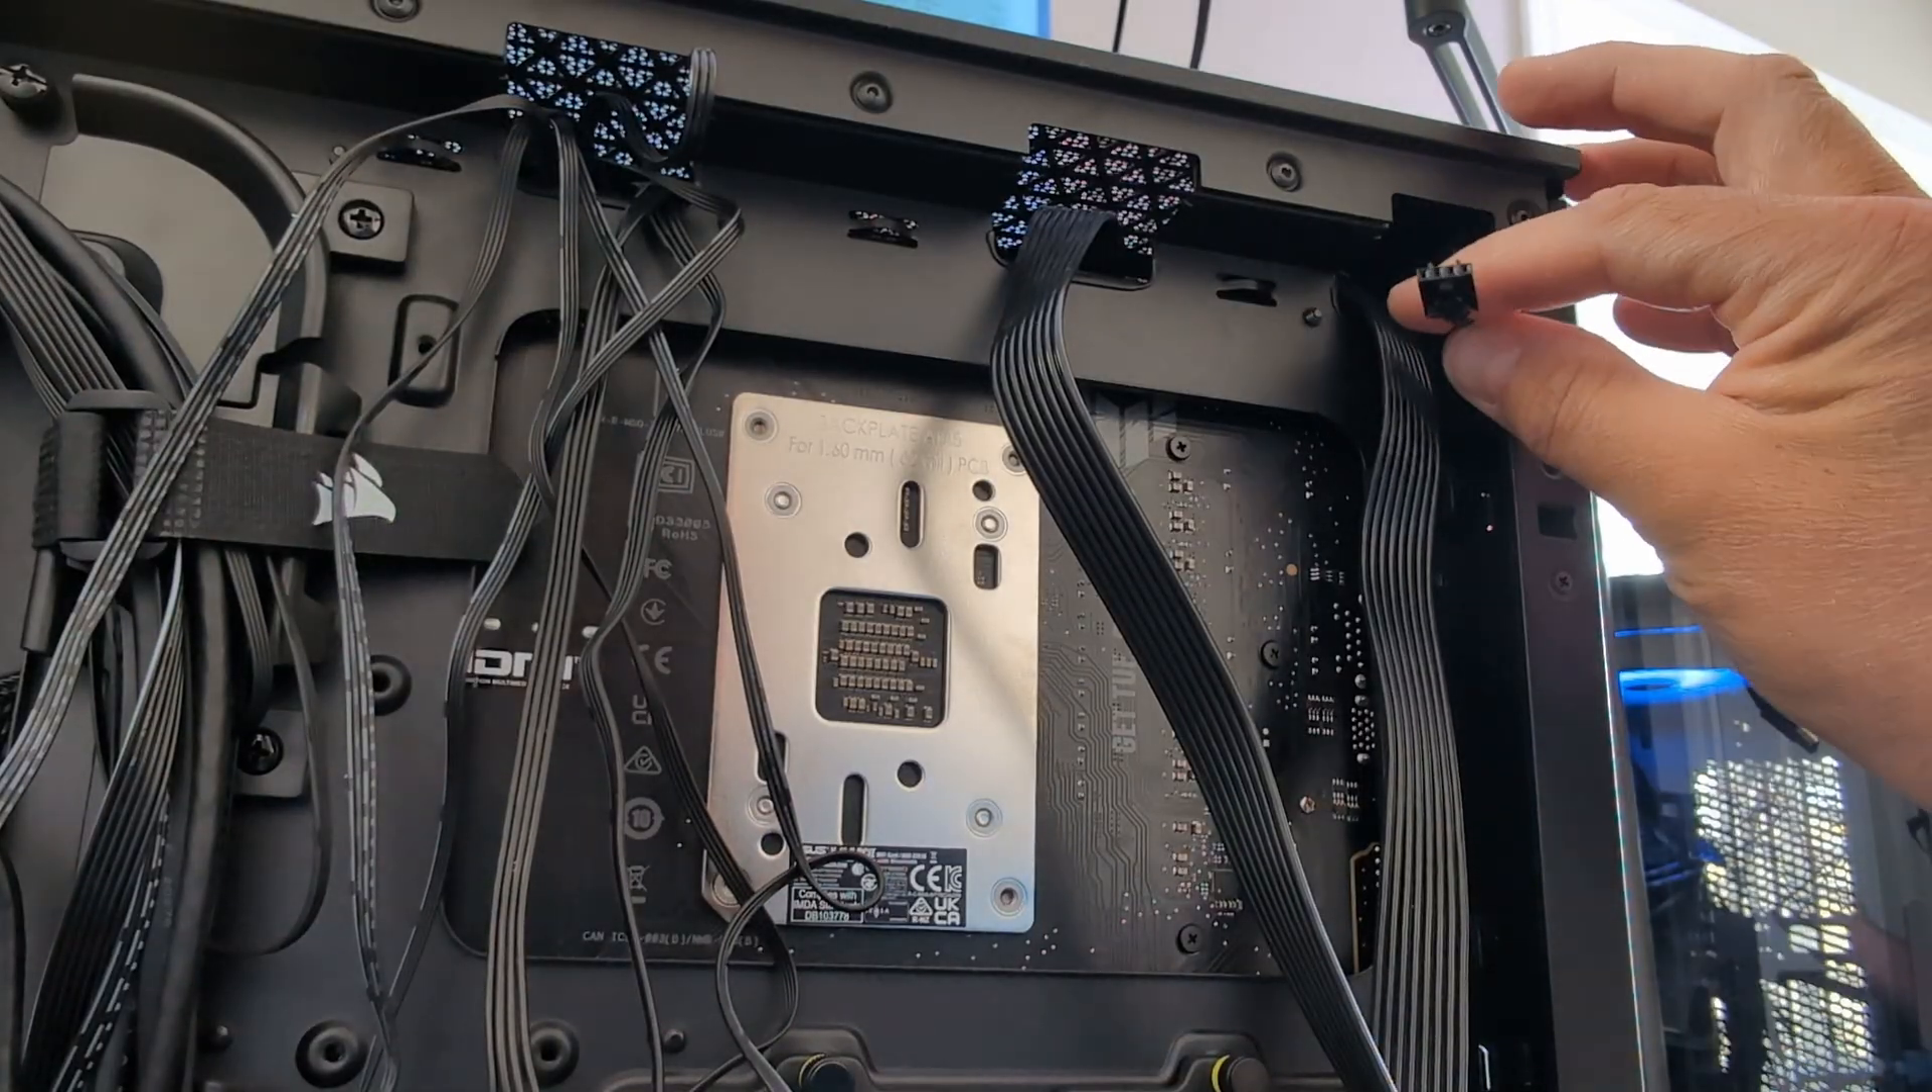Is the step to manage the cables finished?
No.